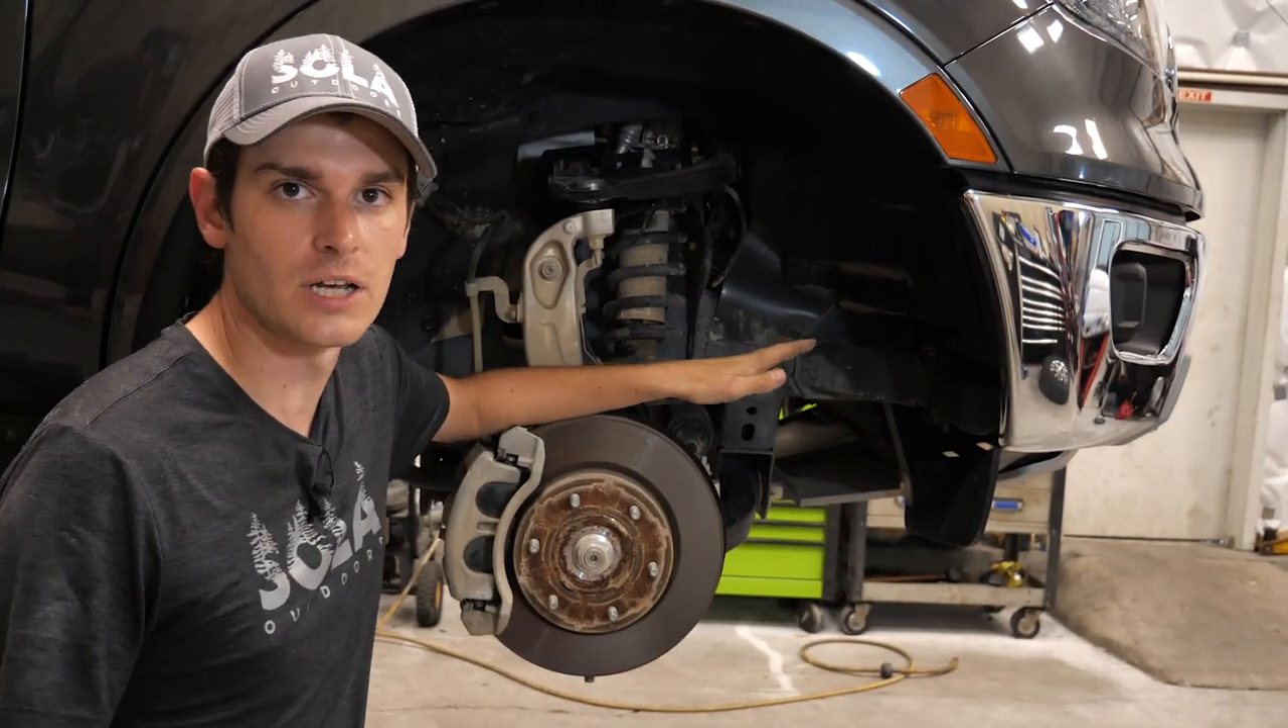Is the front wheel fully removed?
Yes.